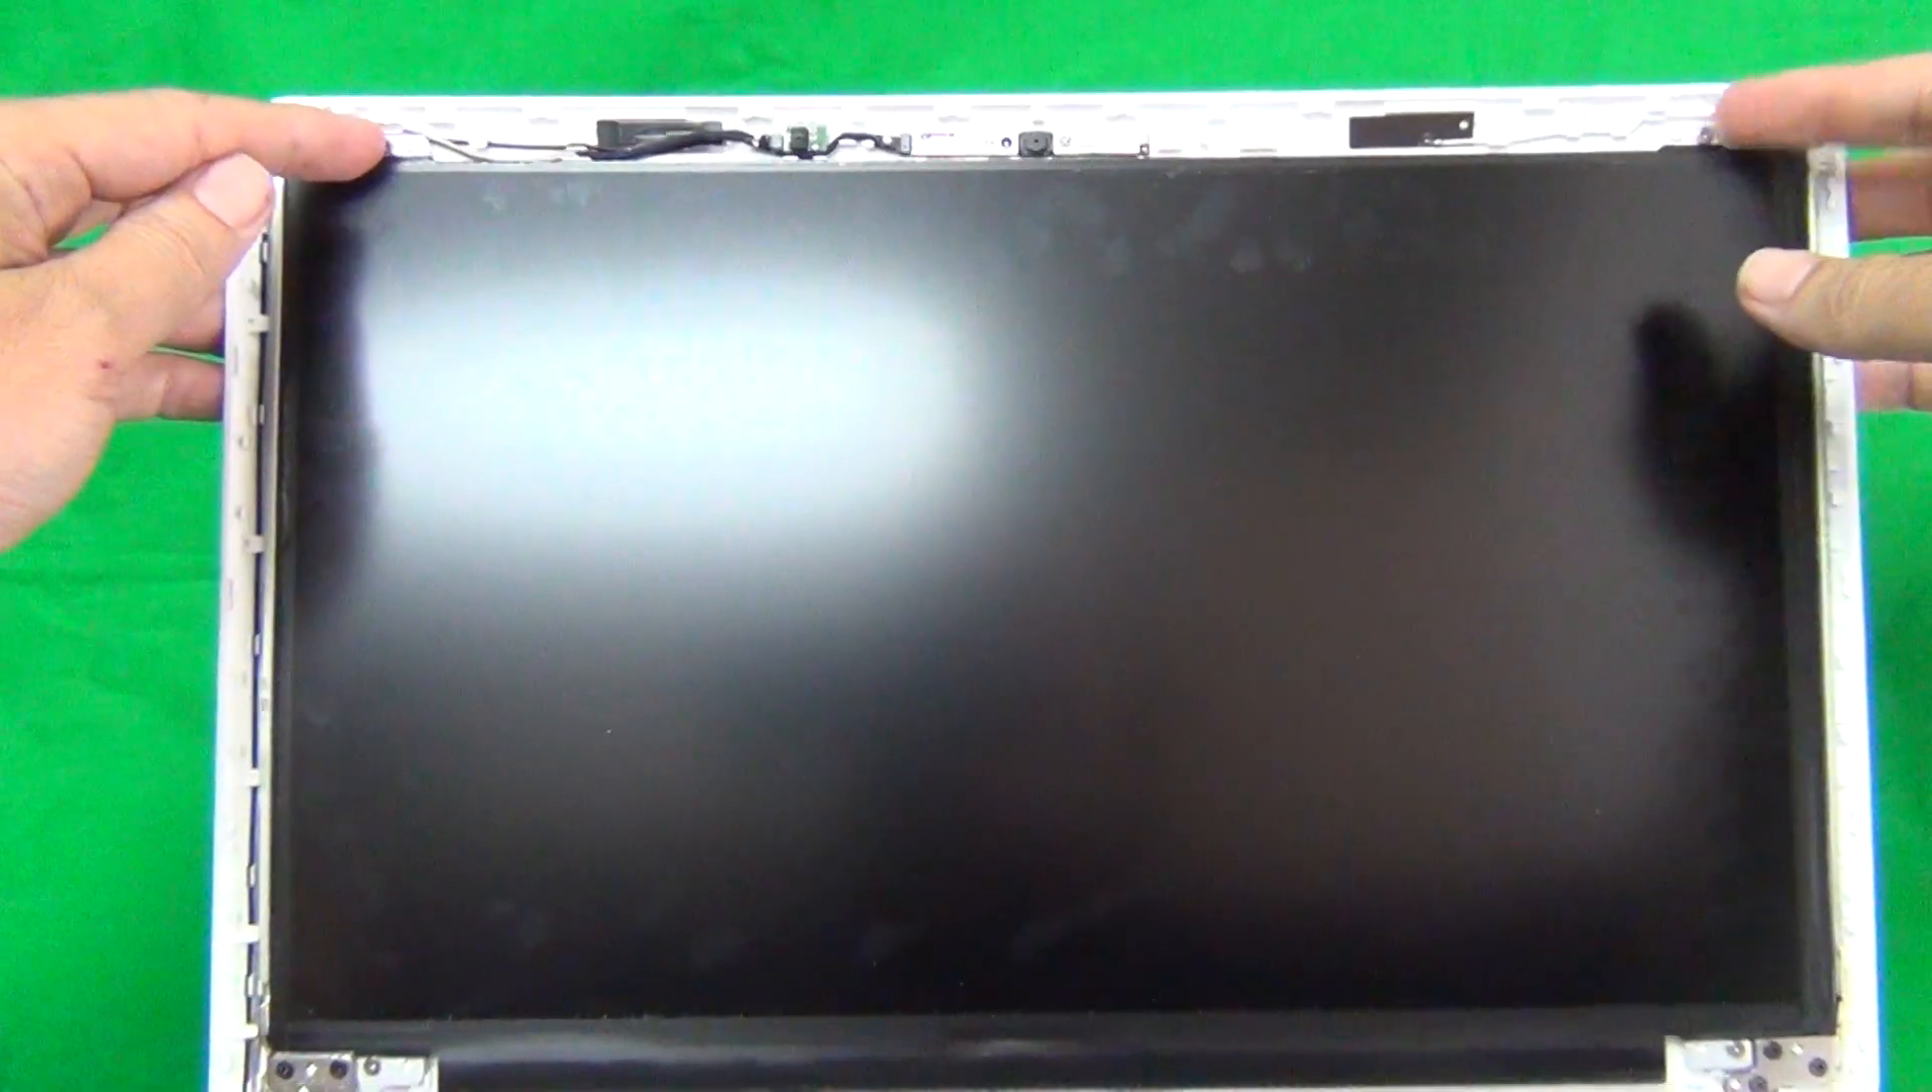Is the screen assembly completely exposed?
Yes.